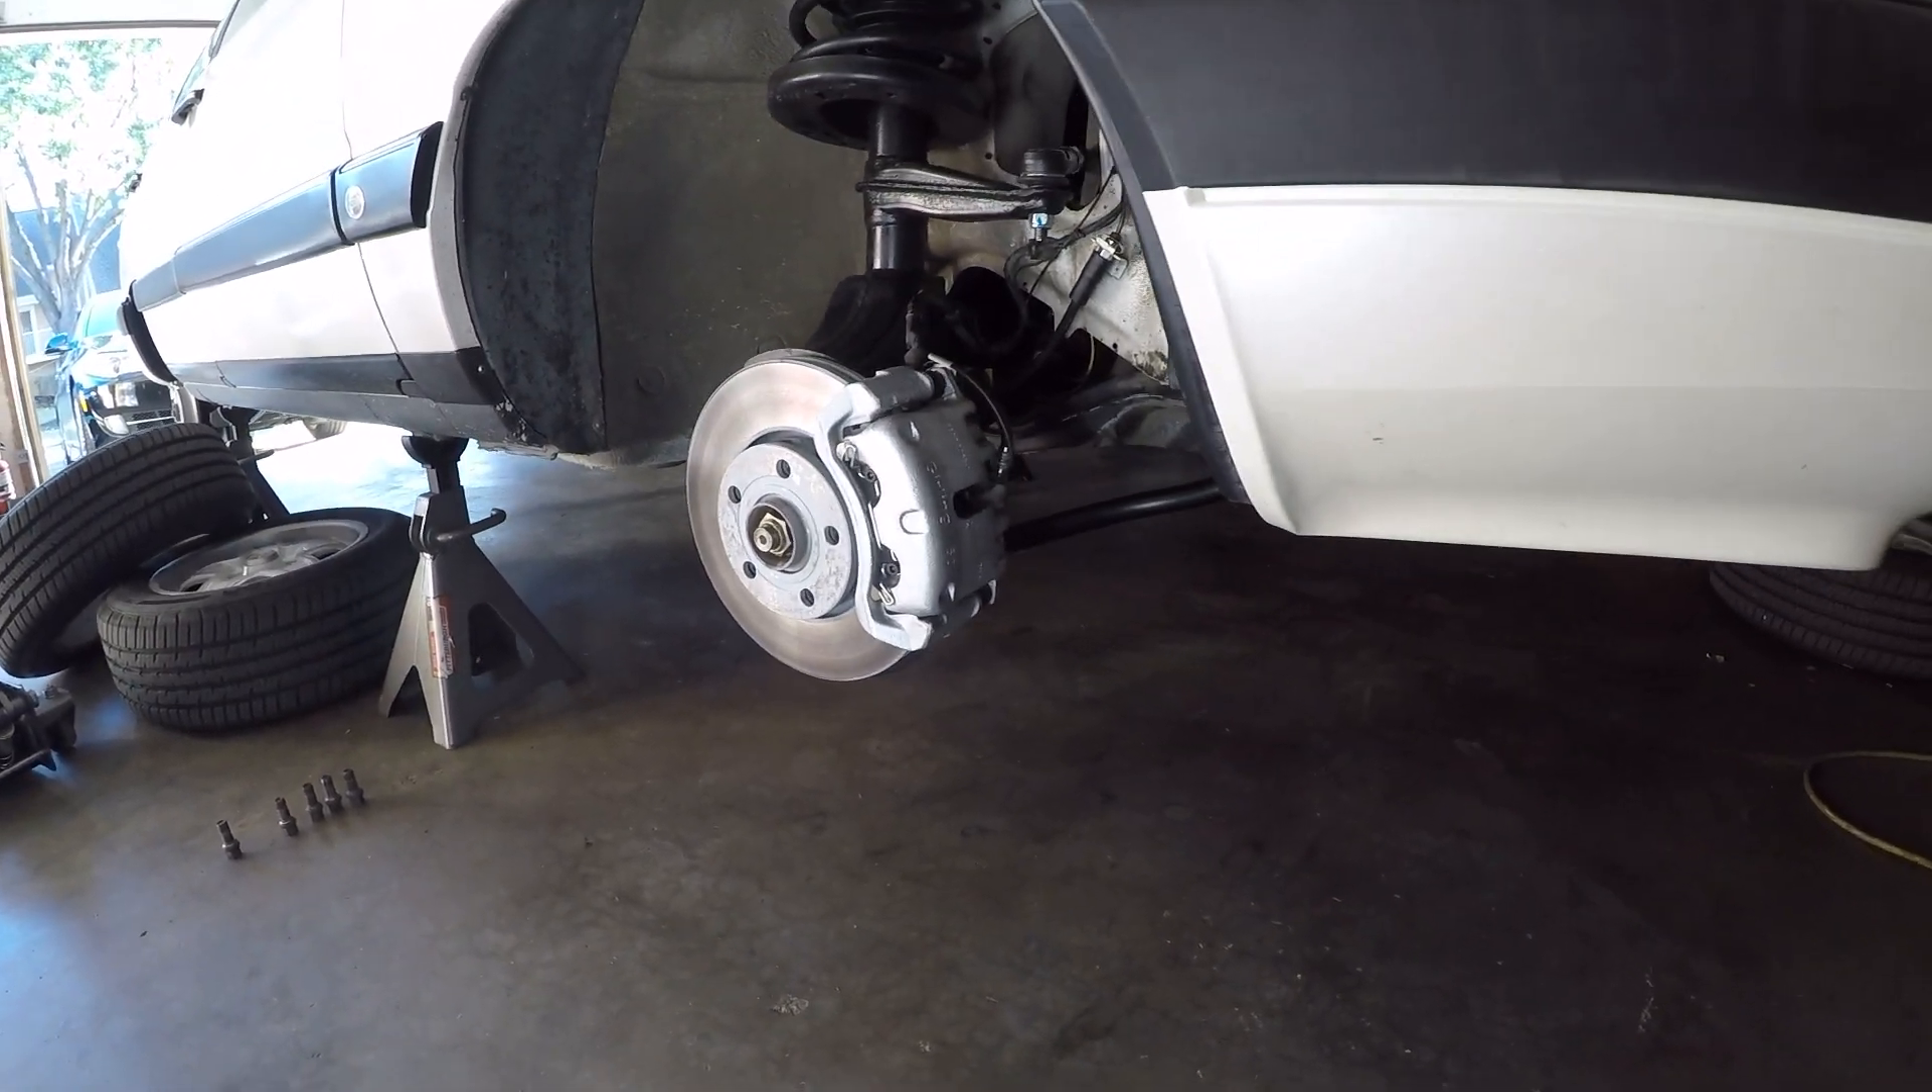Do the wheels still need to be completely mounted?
Yes.